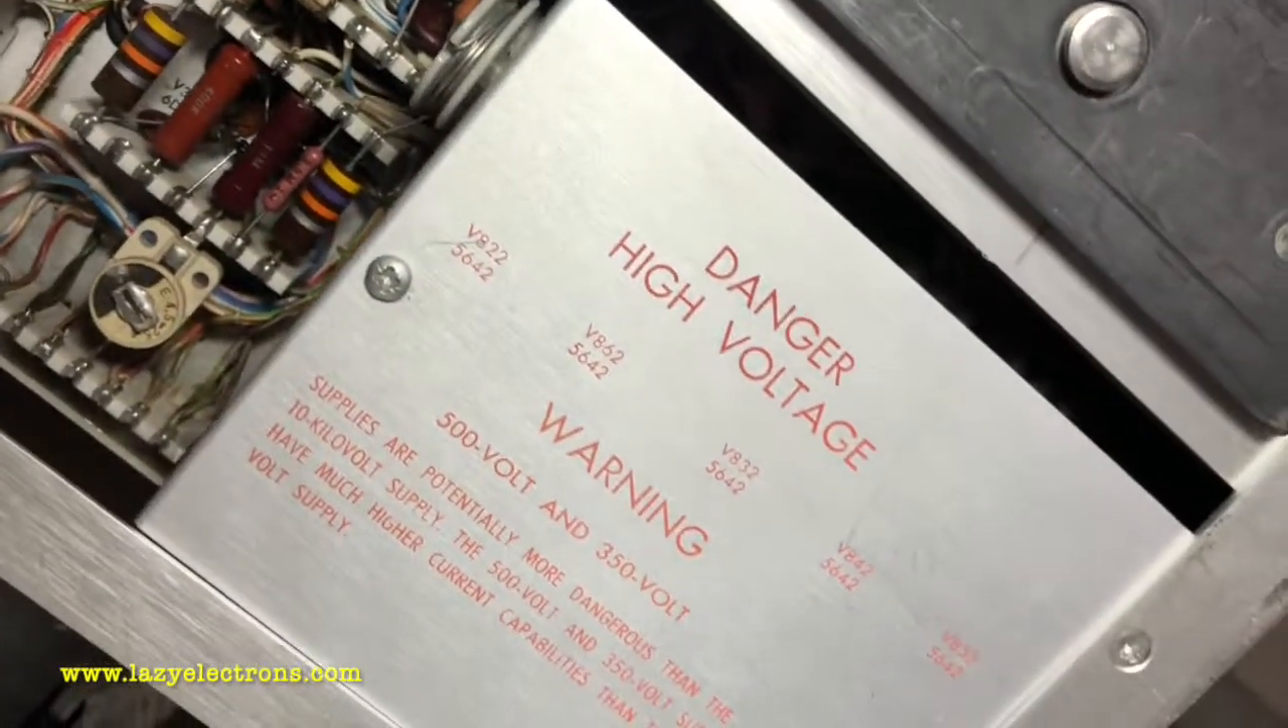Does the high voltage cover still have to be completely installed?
No.